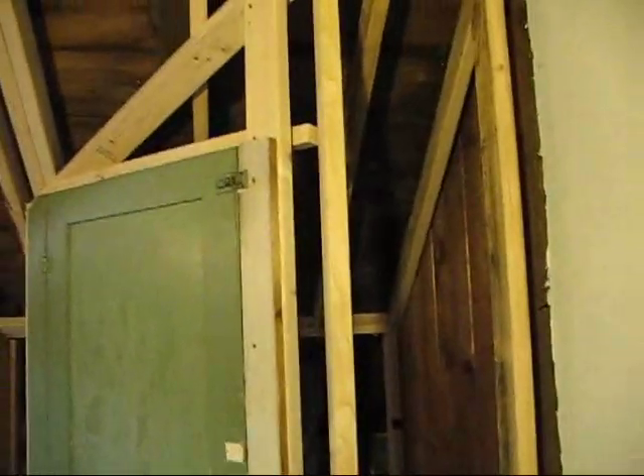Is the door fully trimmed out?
No.